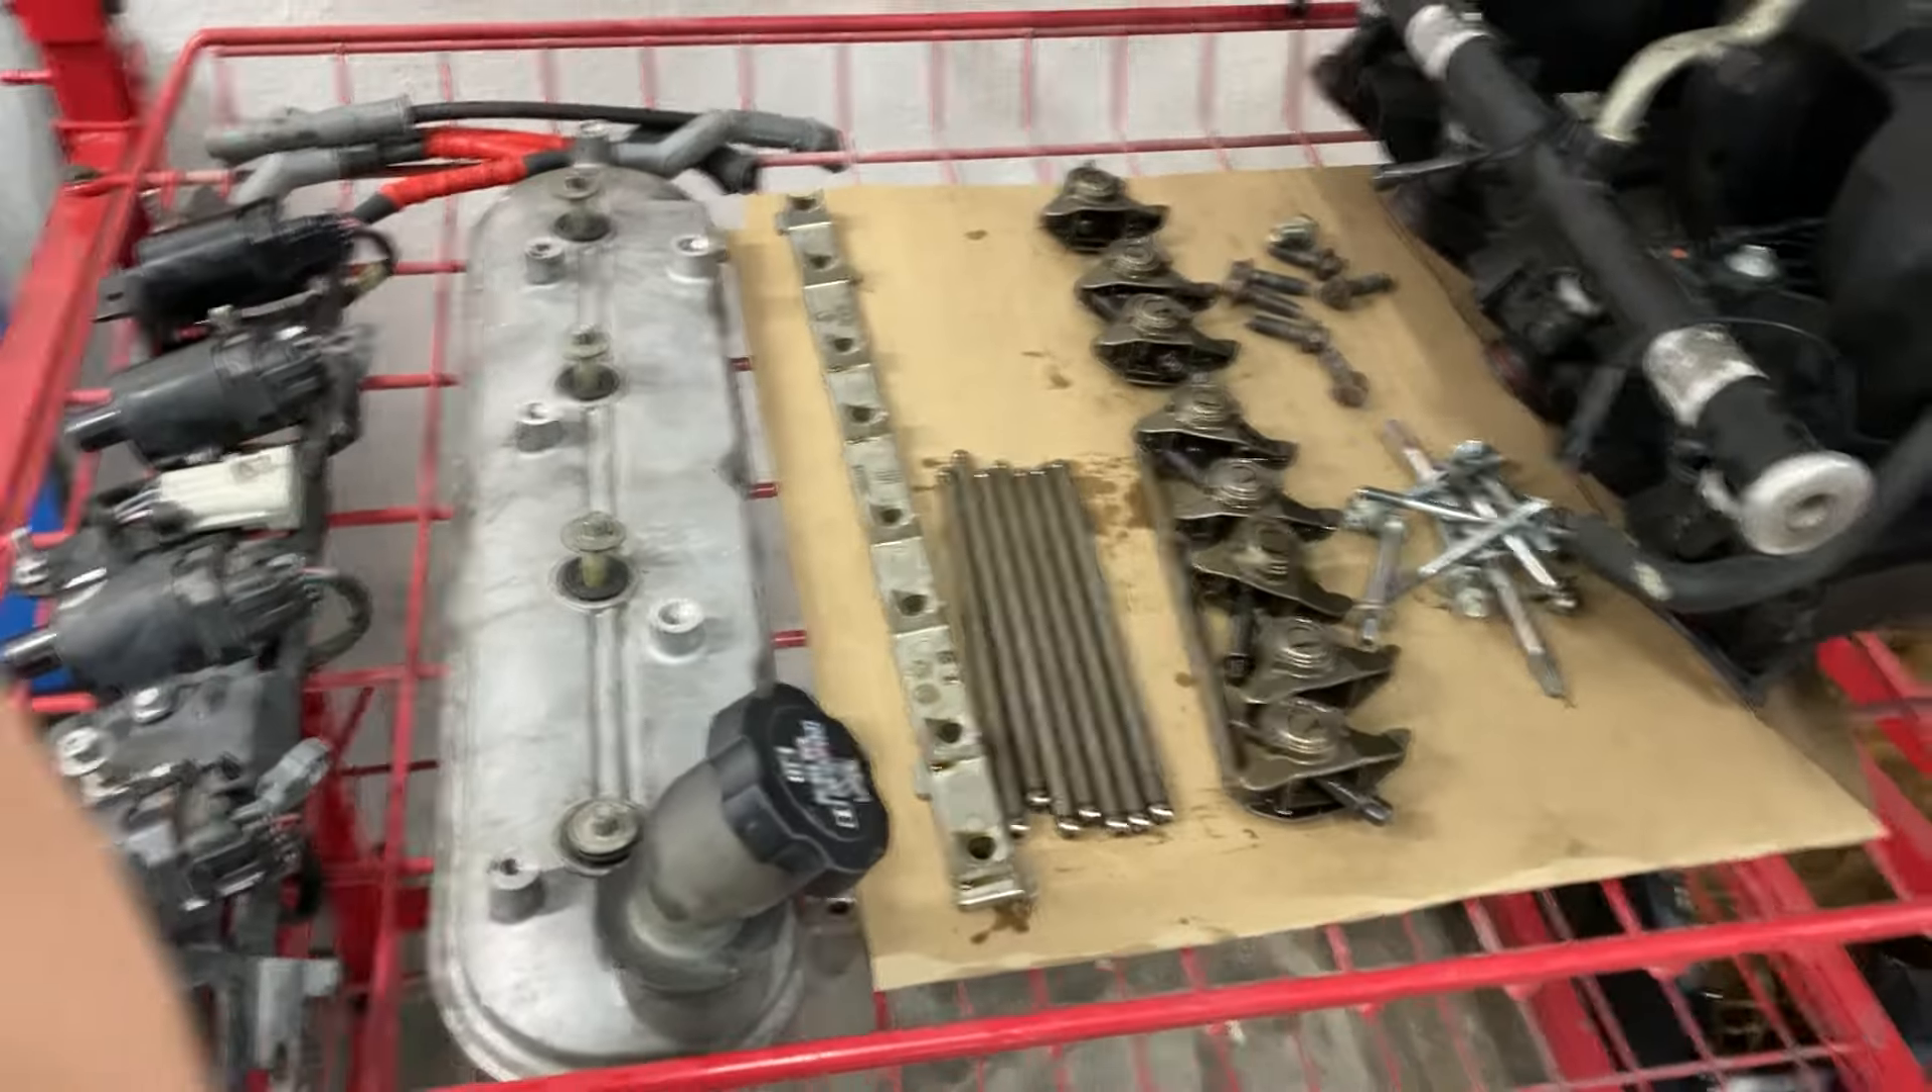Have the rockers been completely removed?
Yes.